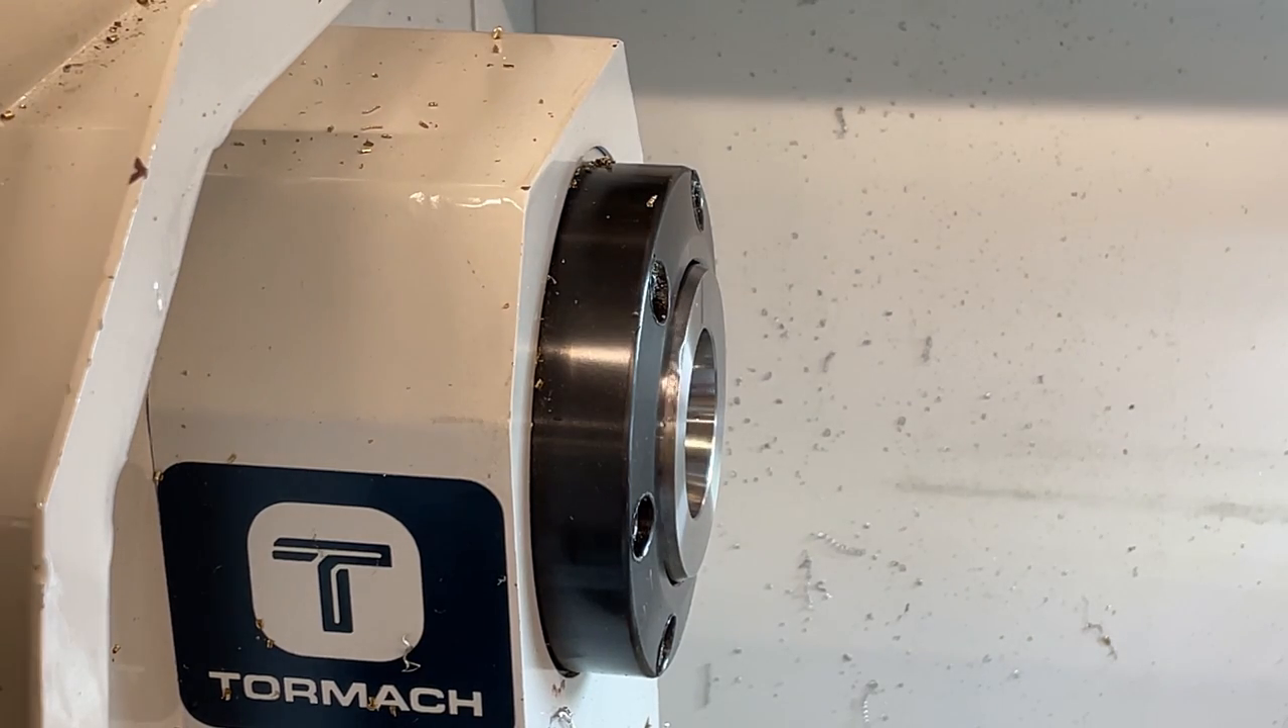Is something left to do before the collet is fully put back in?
Yes.